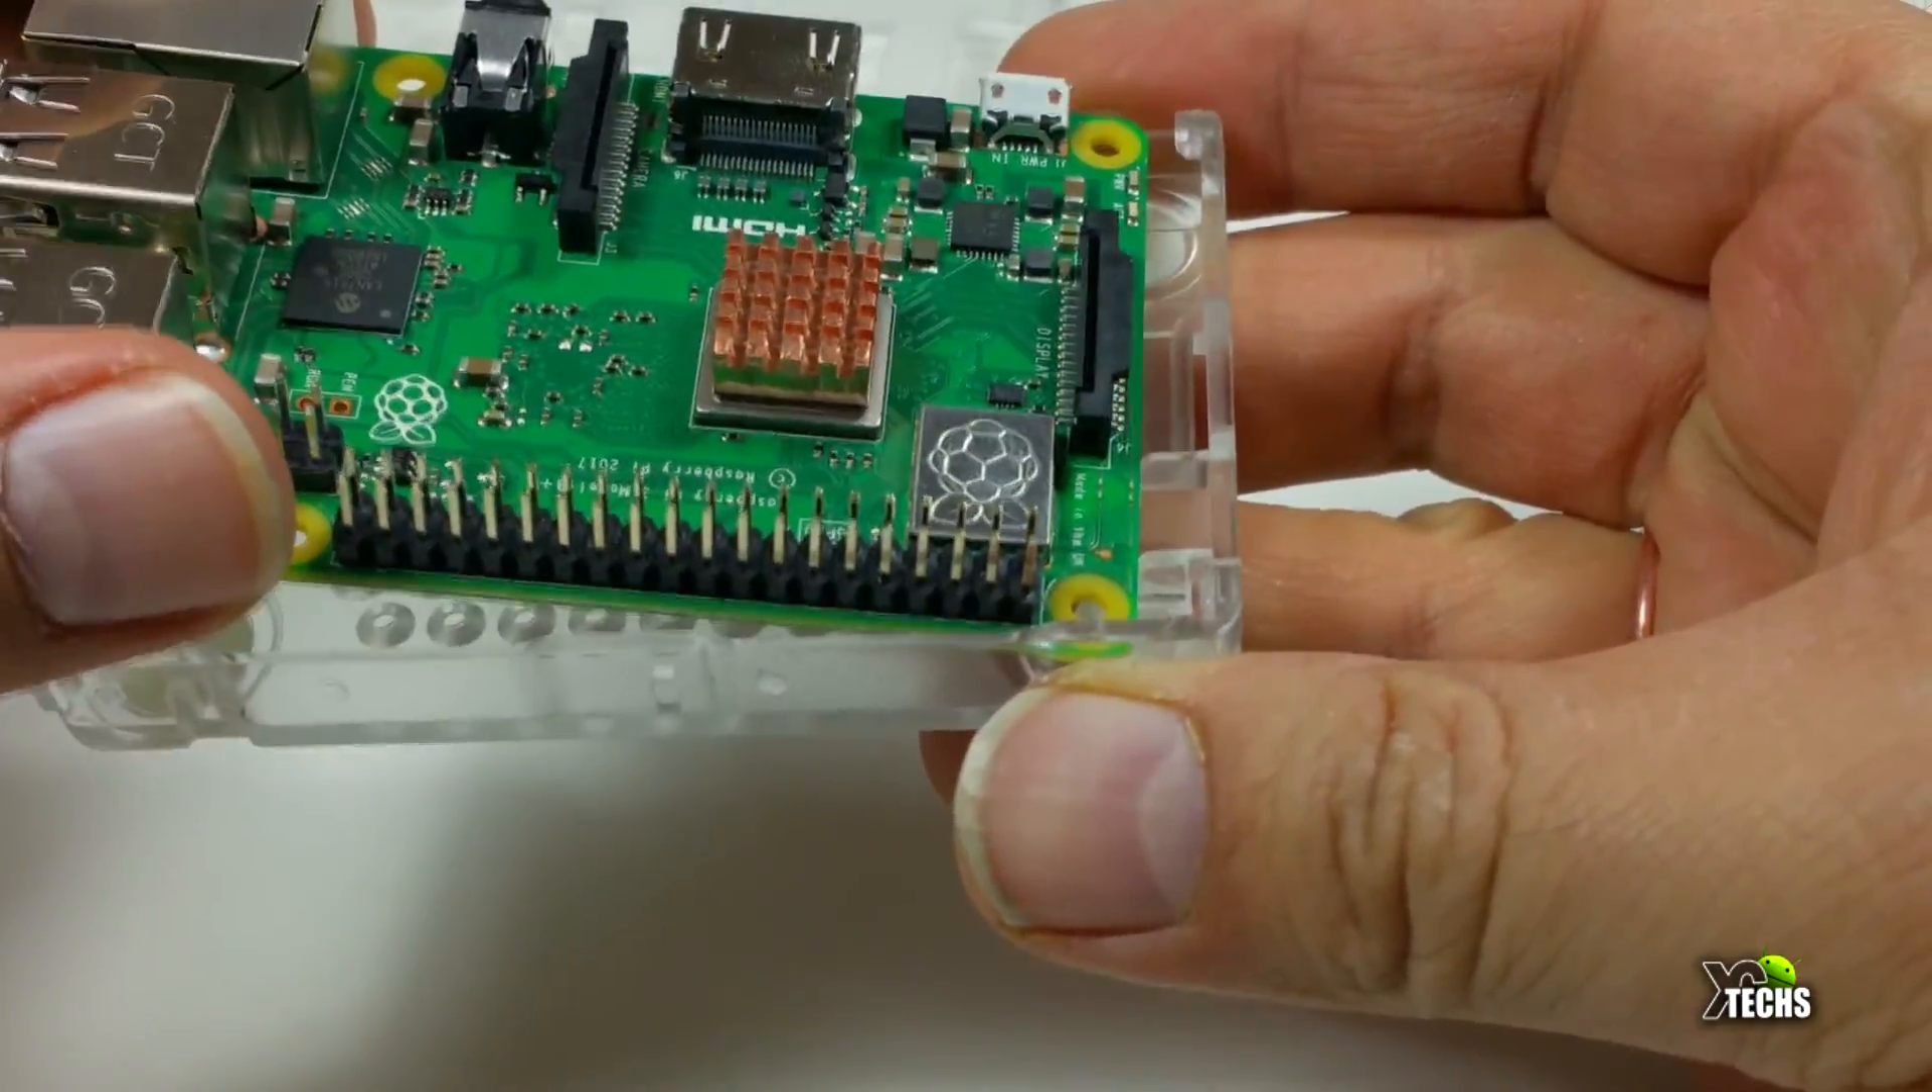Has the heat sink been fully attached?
Yes.